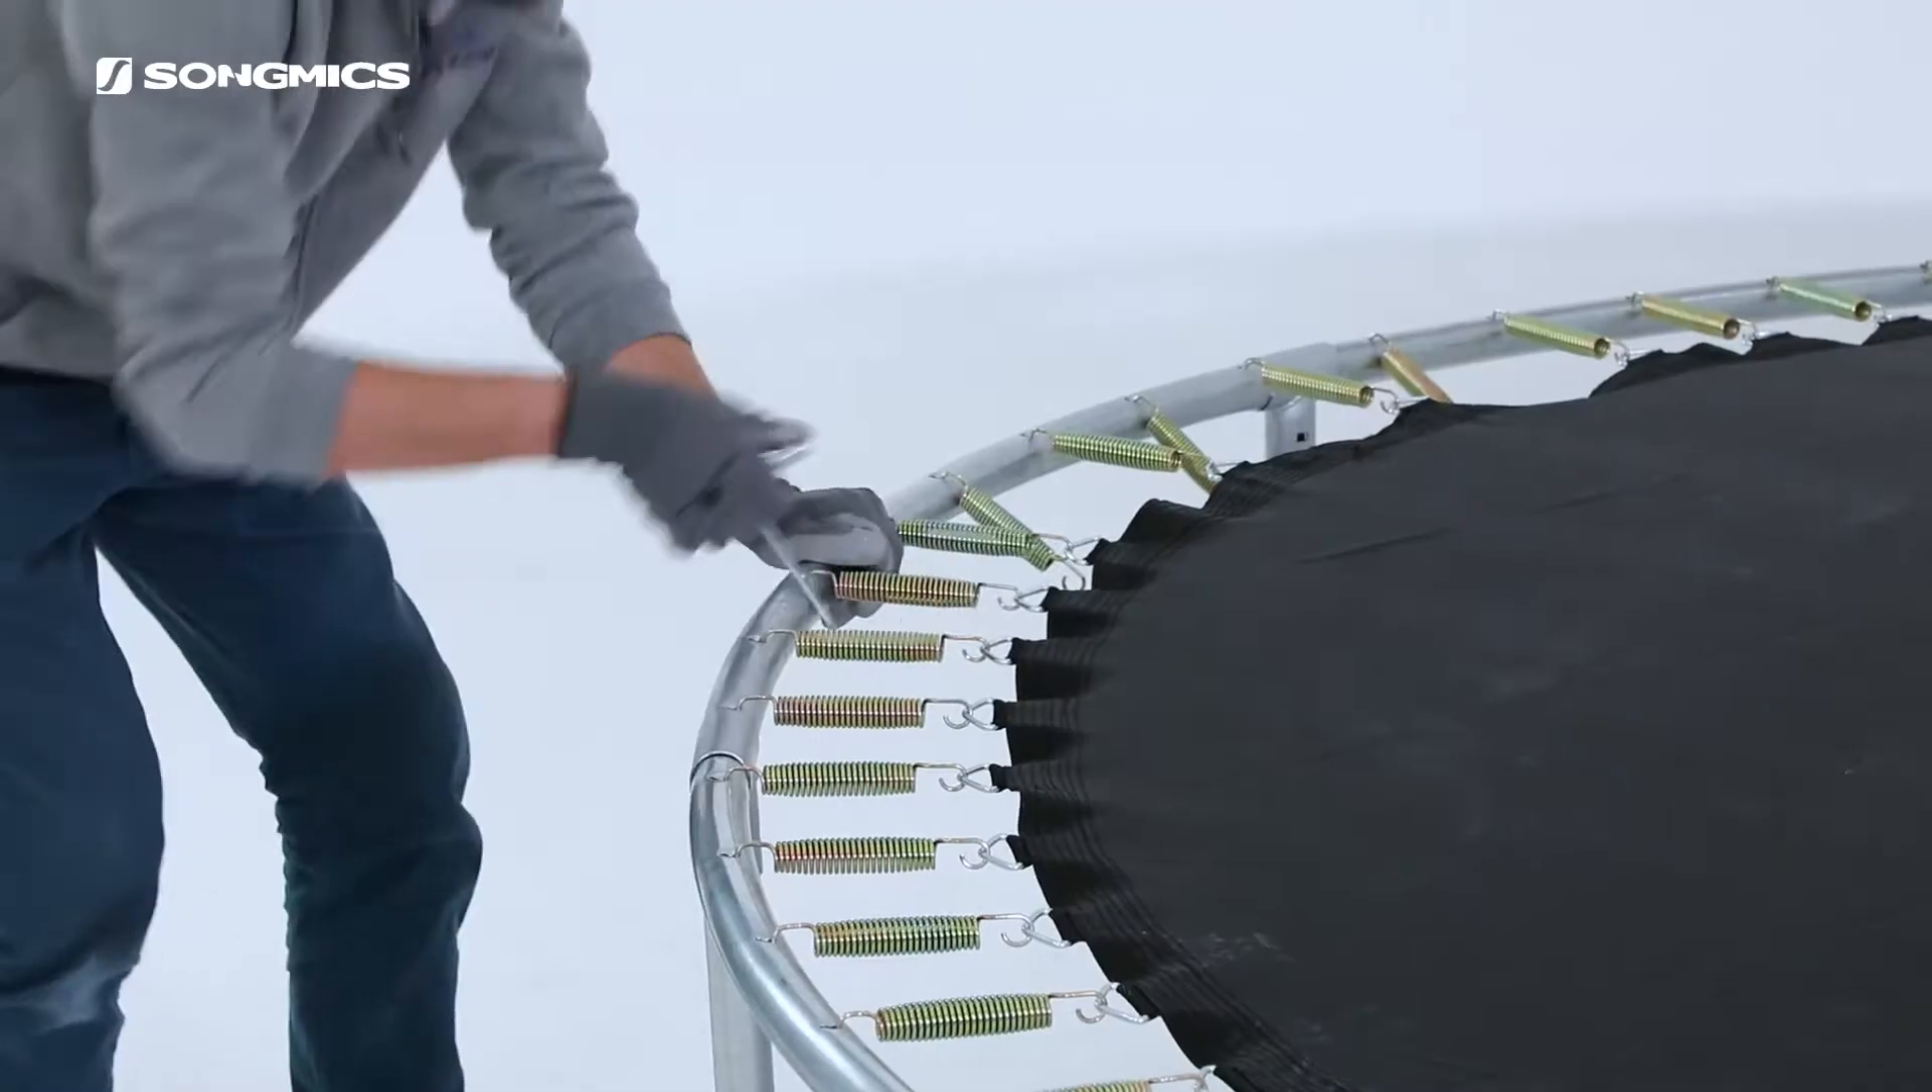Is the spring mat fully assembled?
No.